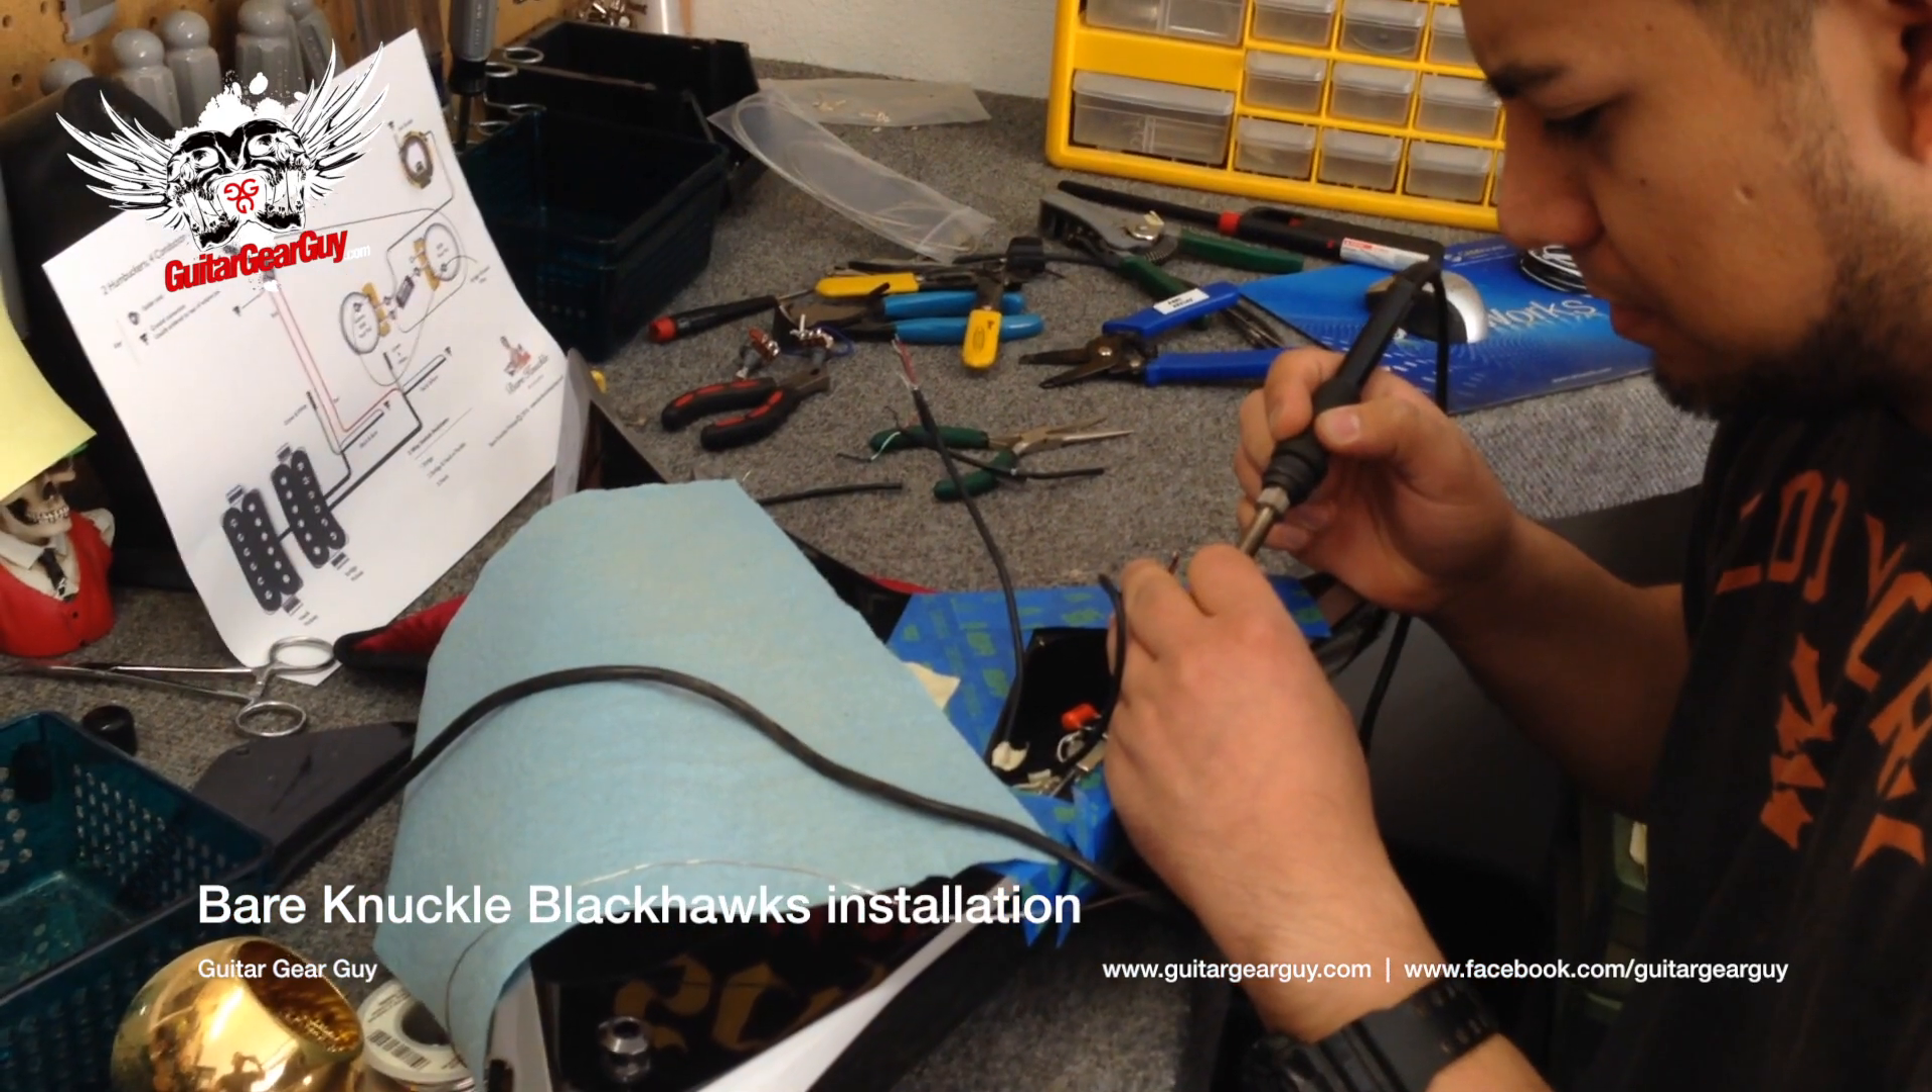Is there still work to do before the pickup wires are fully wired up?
Yes.